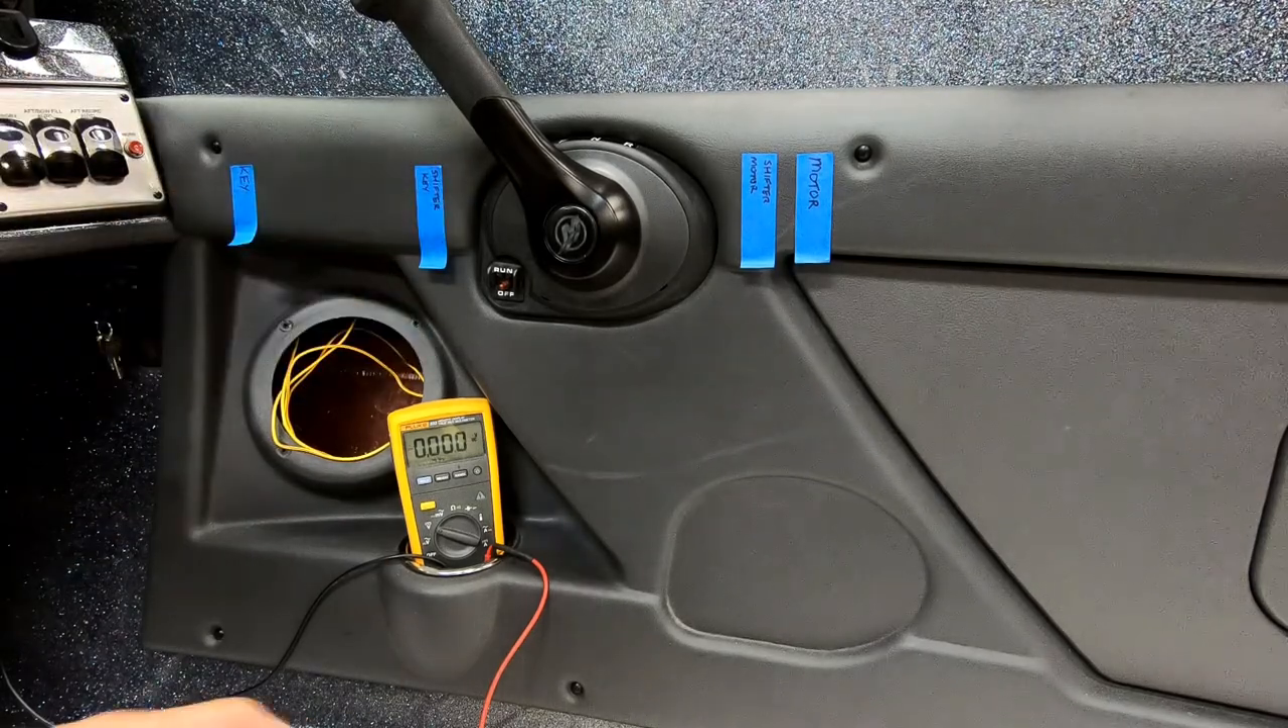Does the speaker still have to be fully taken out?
No.